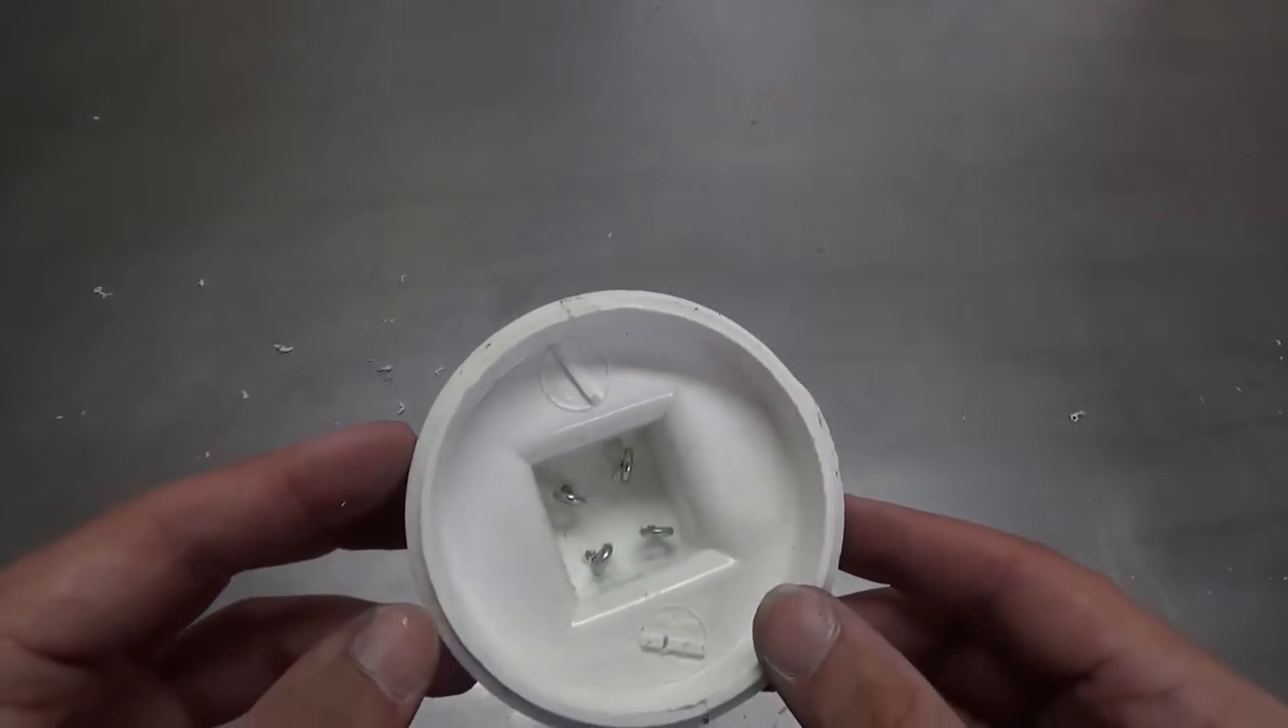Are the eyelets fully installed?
Yes.